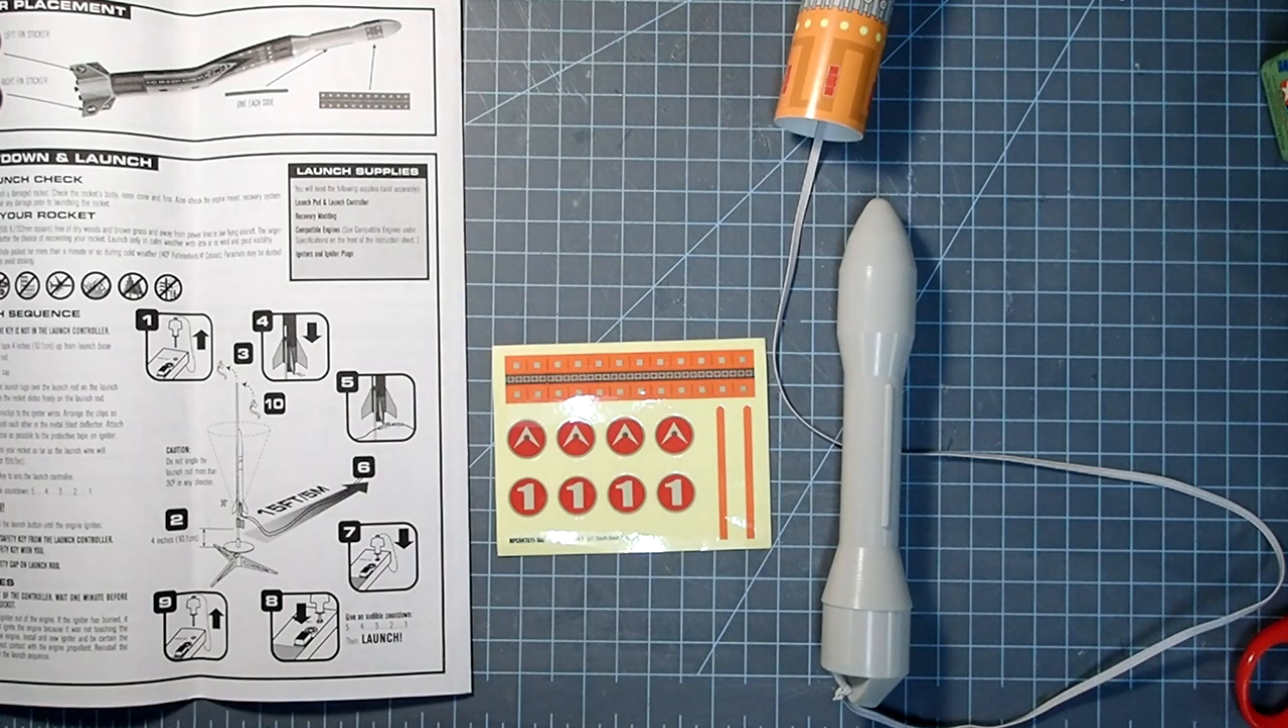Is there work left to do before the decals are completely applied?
Yes.